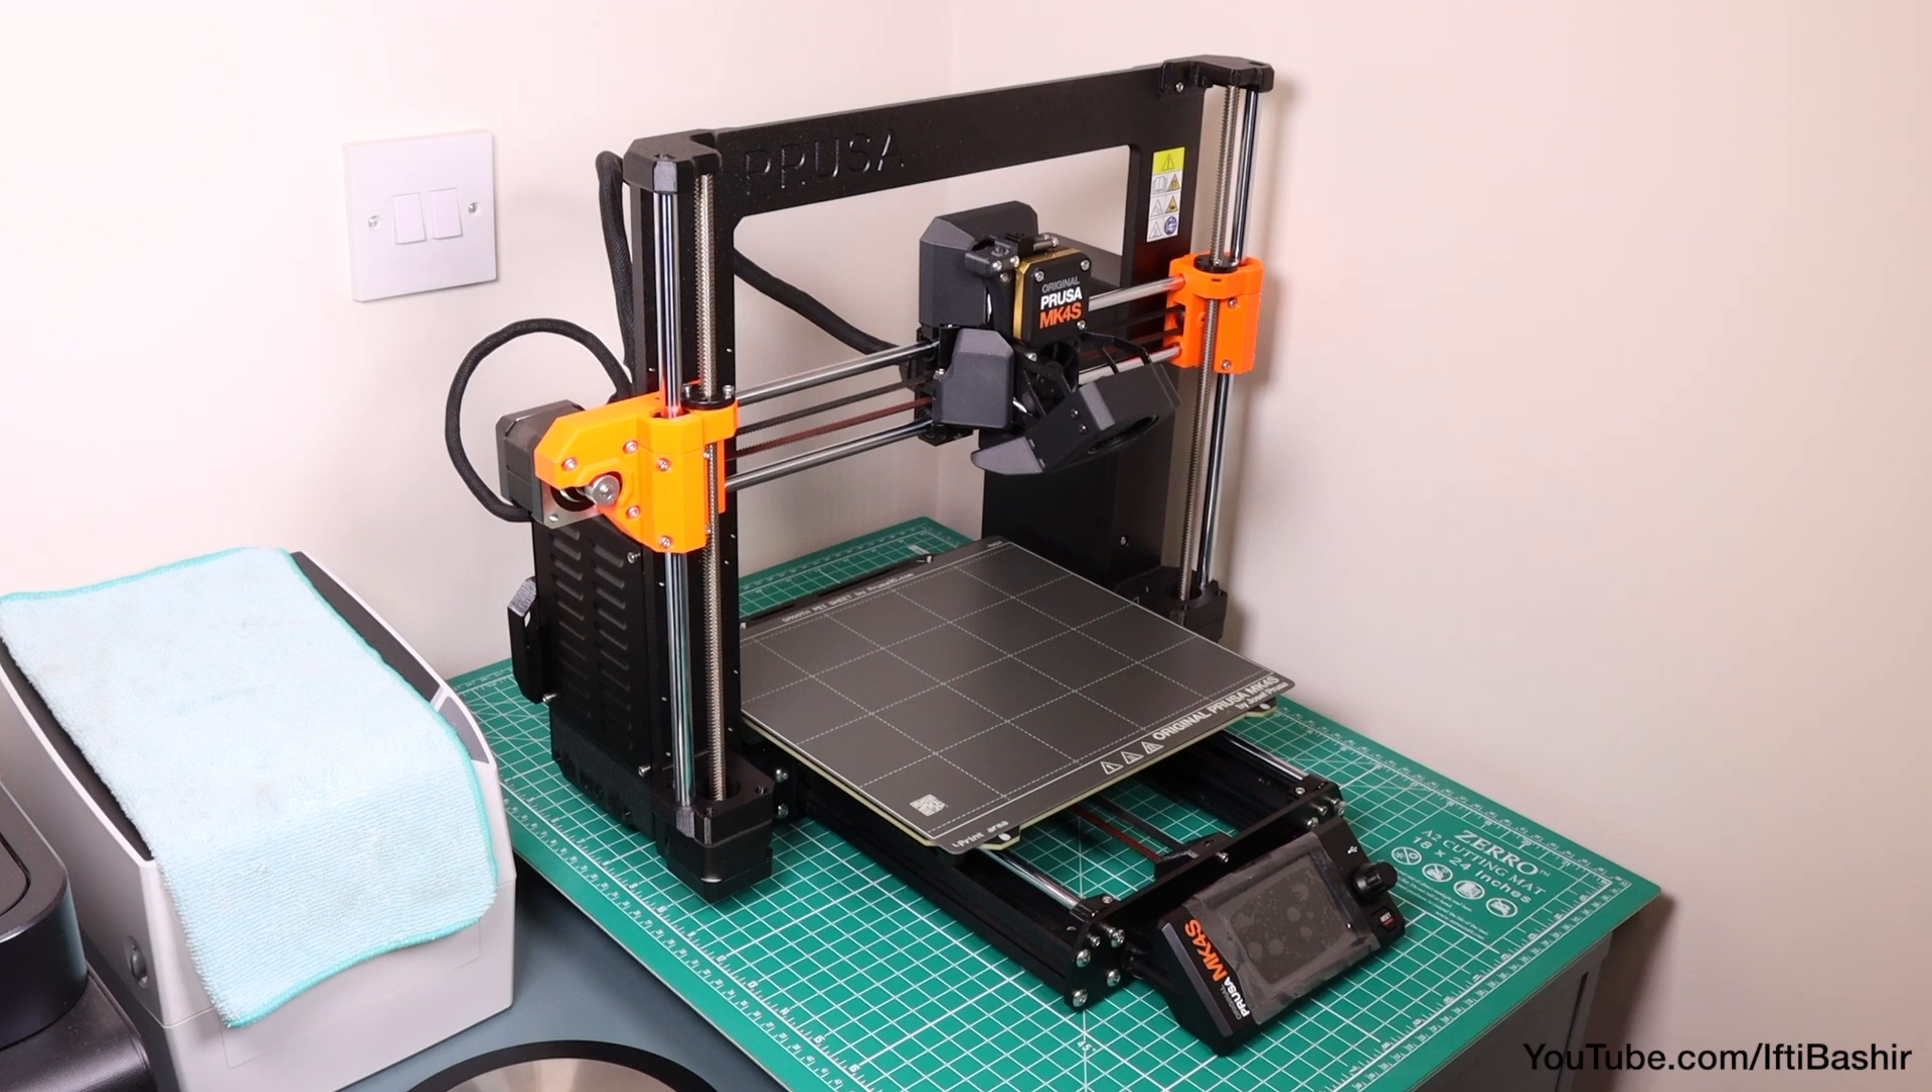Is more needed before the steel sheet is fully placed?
No.